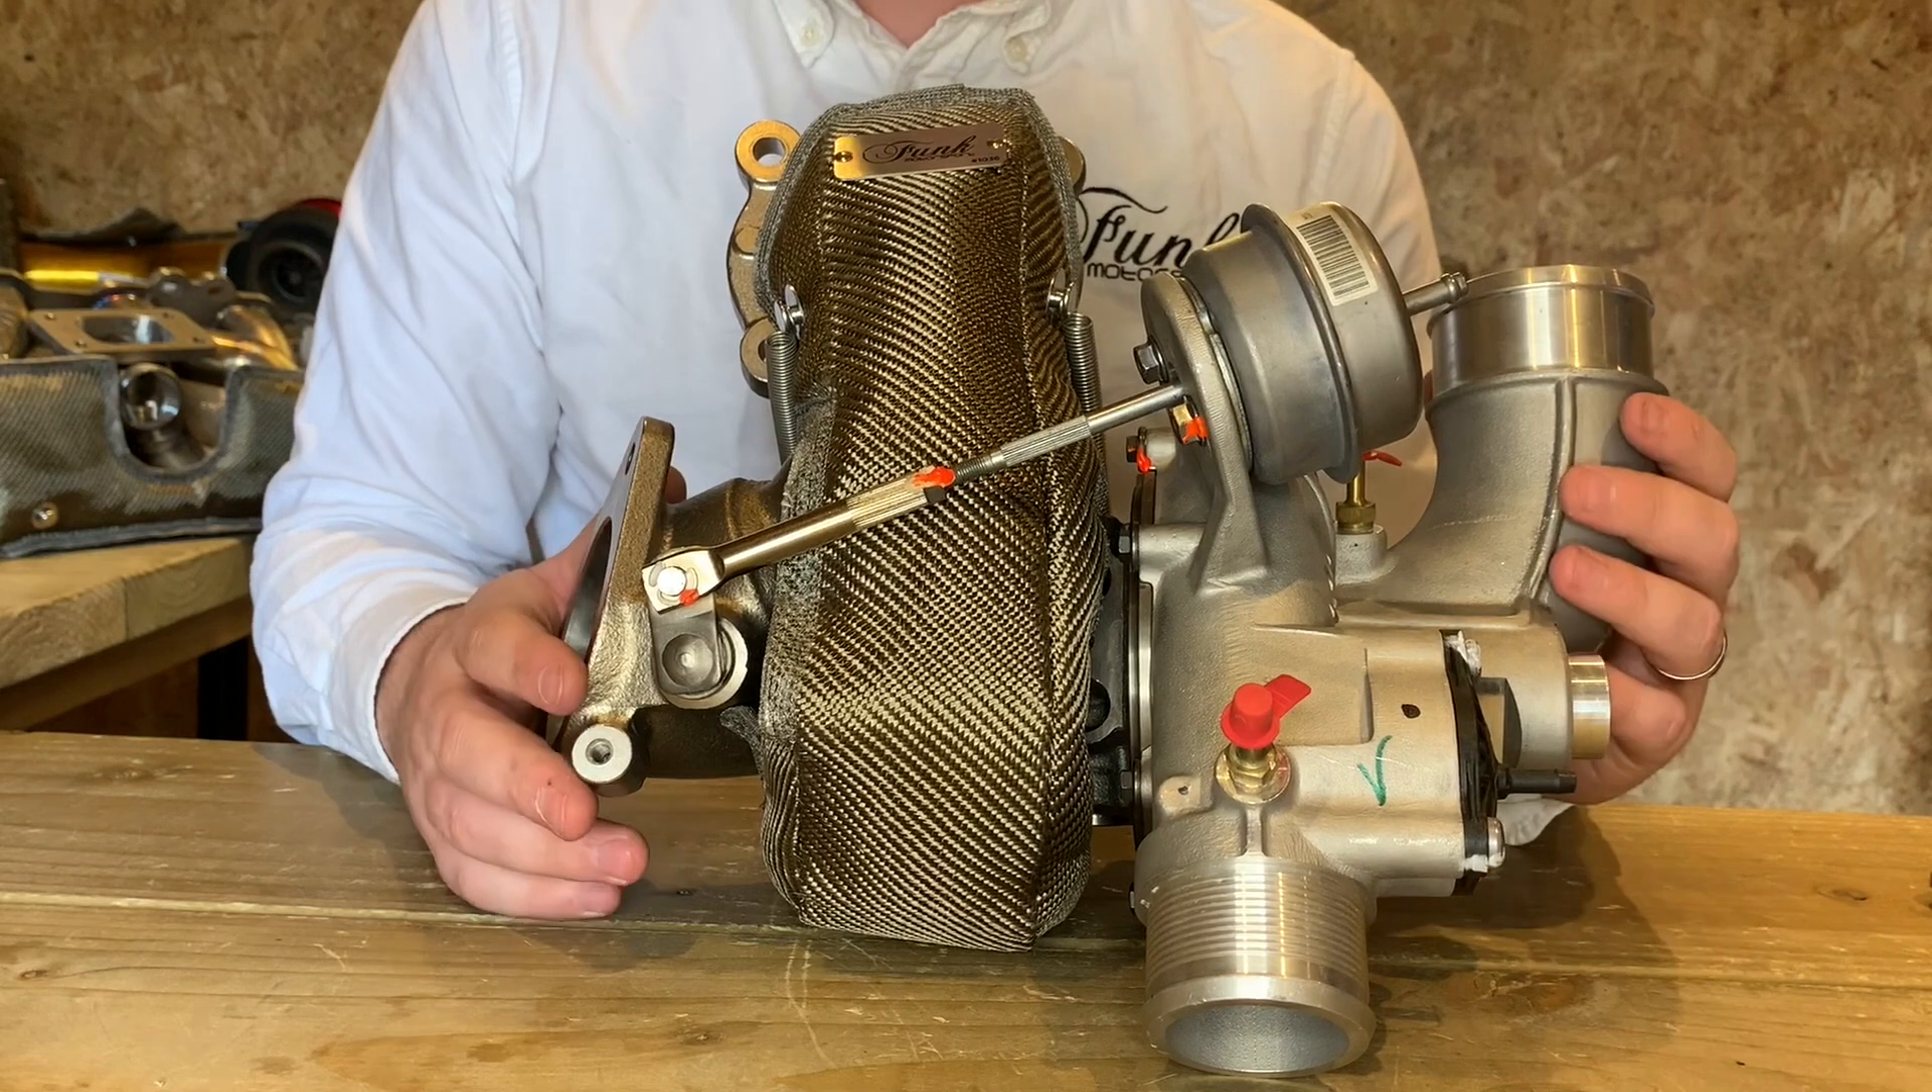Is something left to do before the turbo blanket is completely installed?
No.